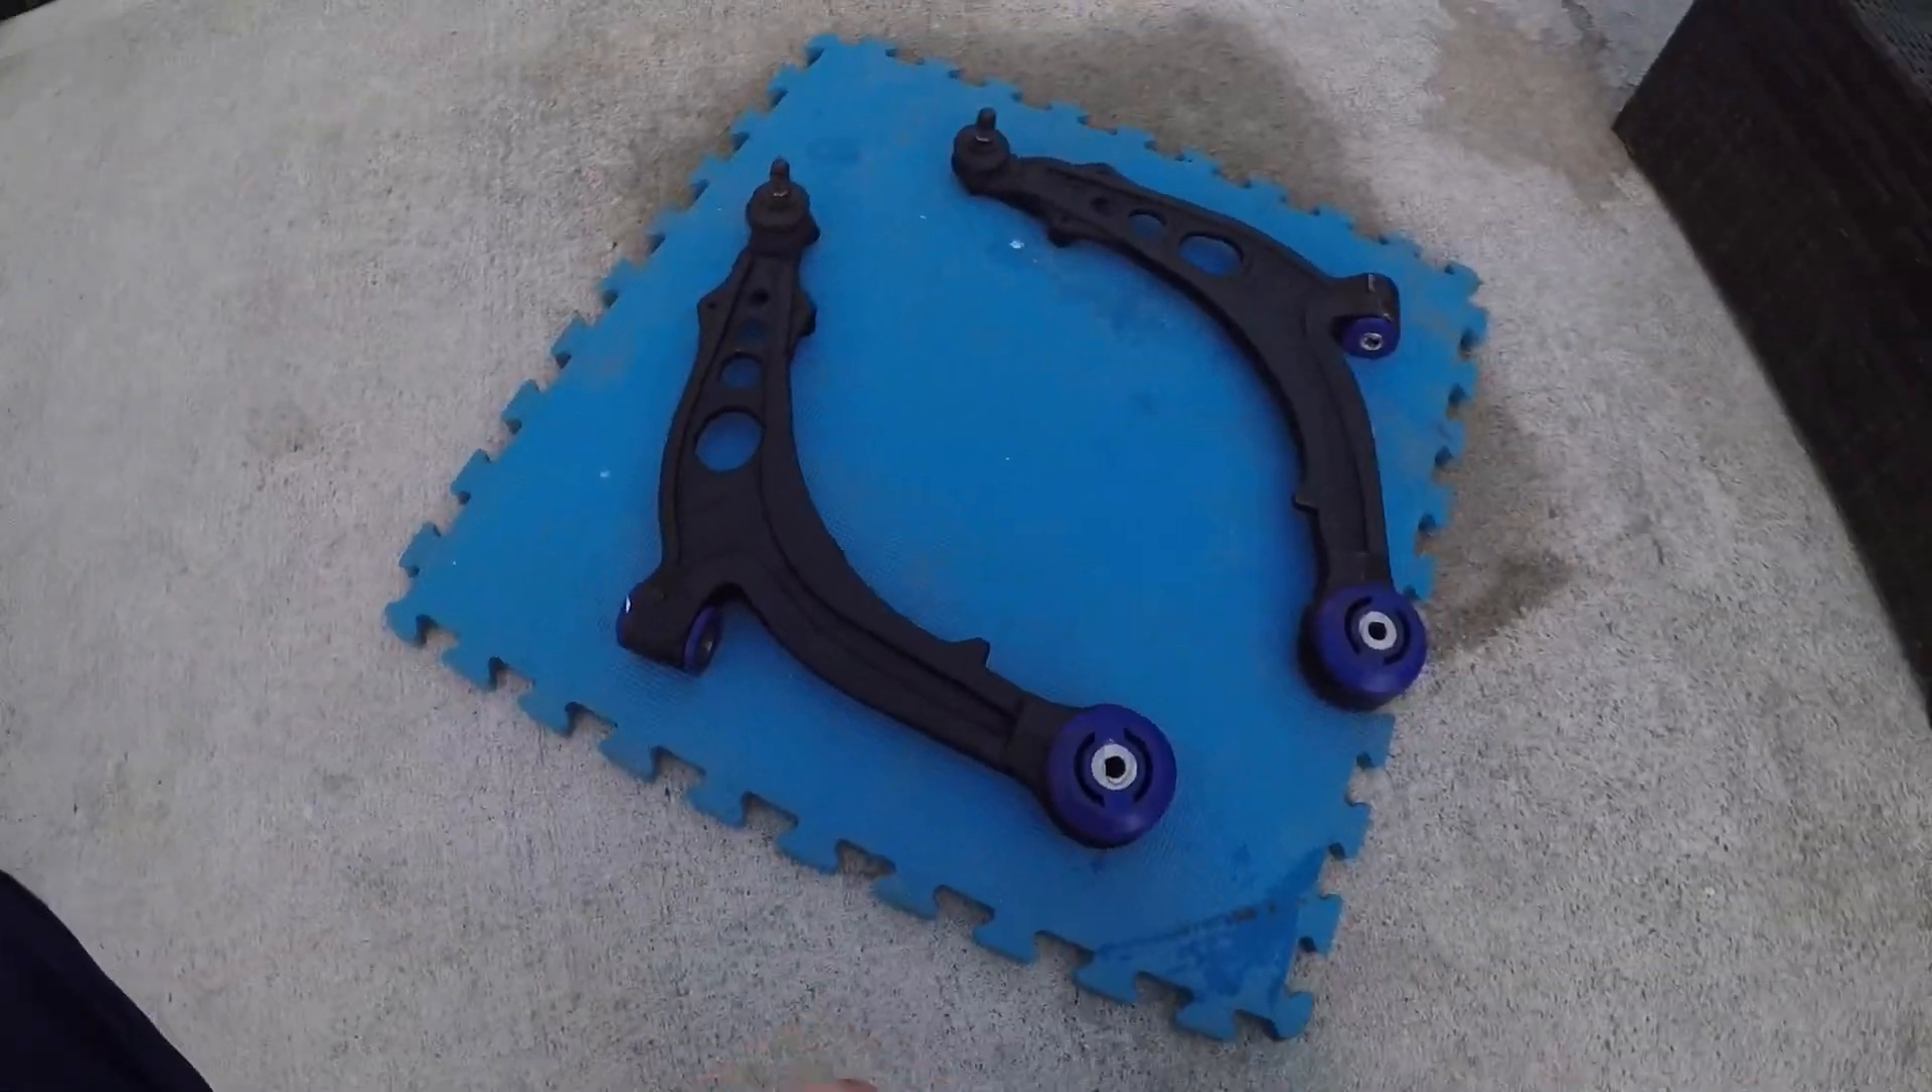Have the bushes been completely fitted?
Yes.